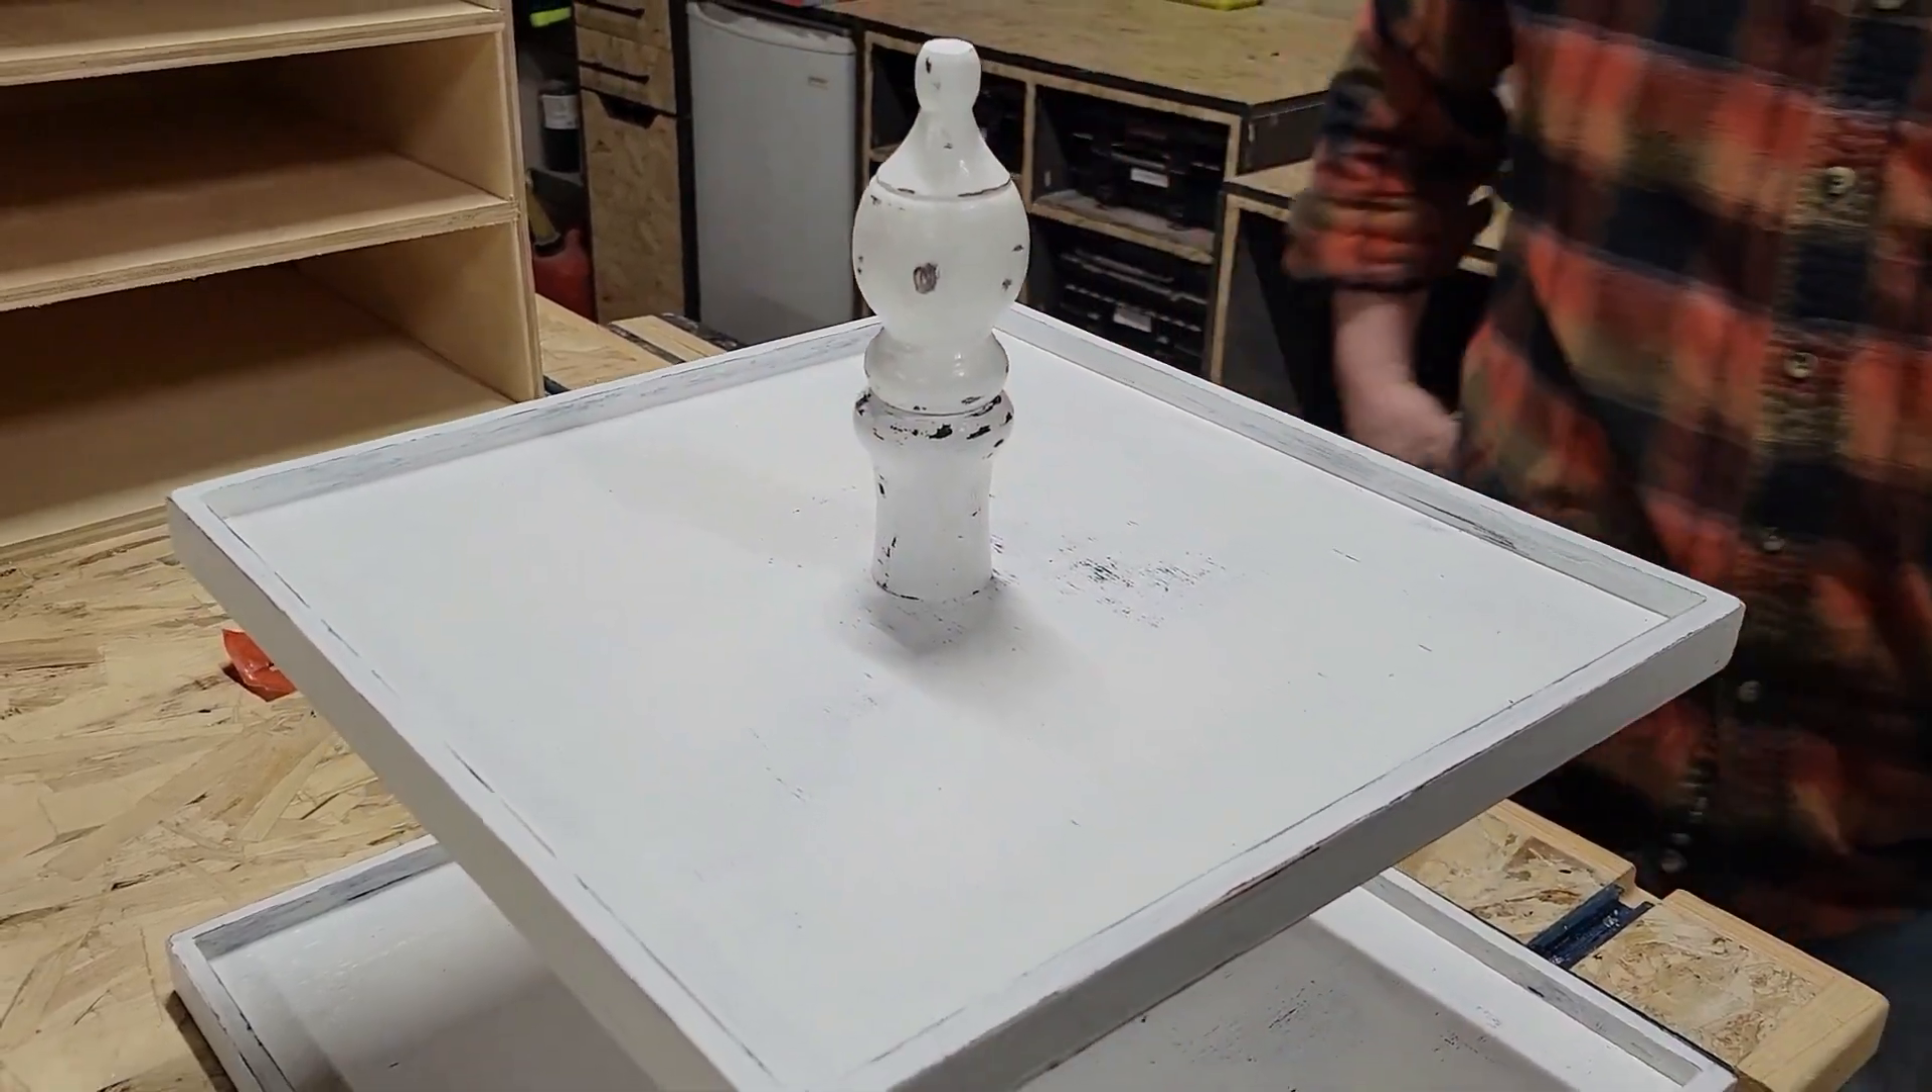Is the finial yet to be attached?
No.